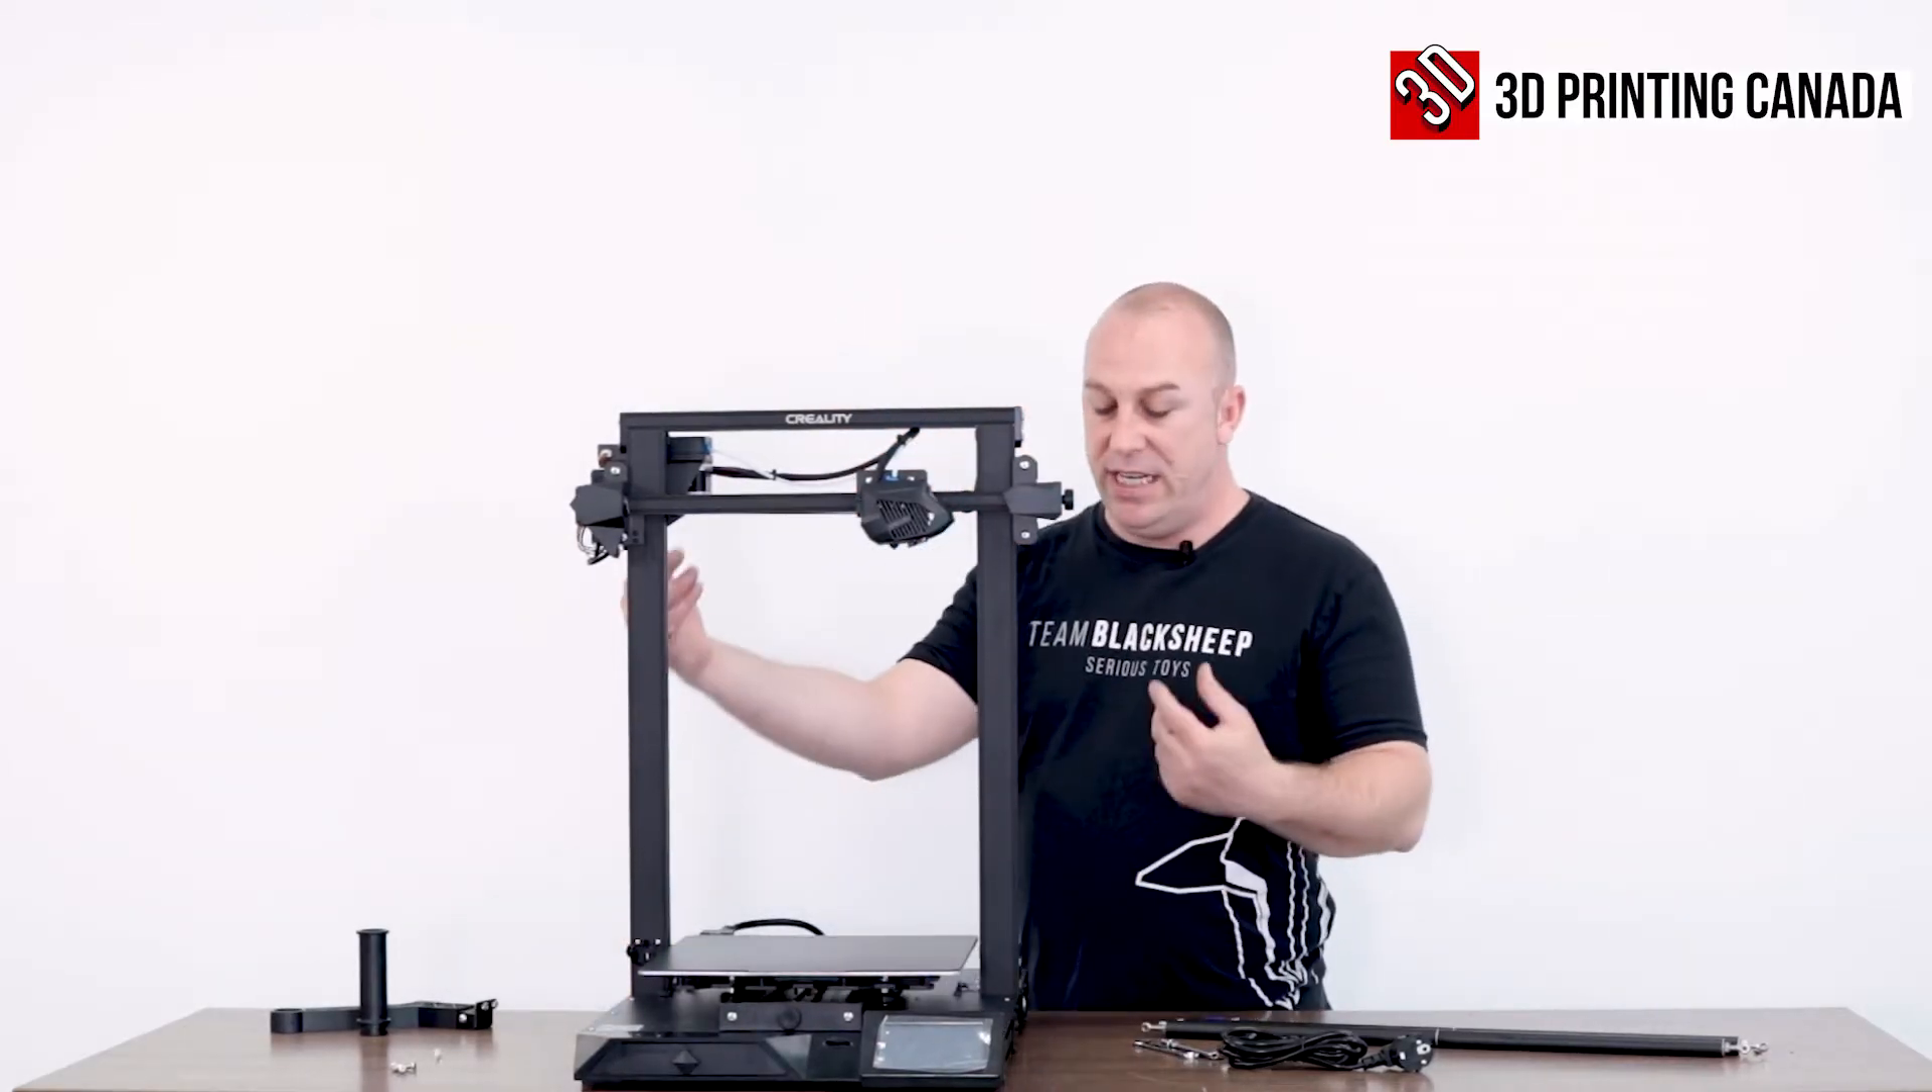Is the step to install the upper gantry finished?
Yes.